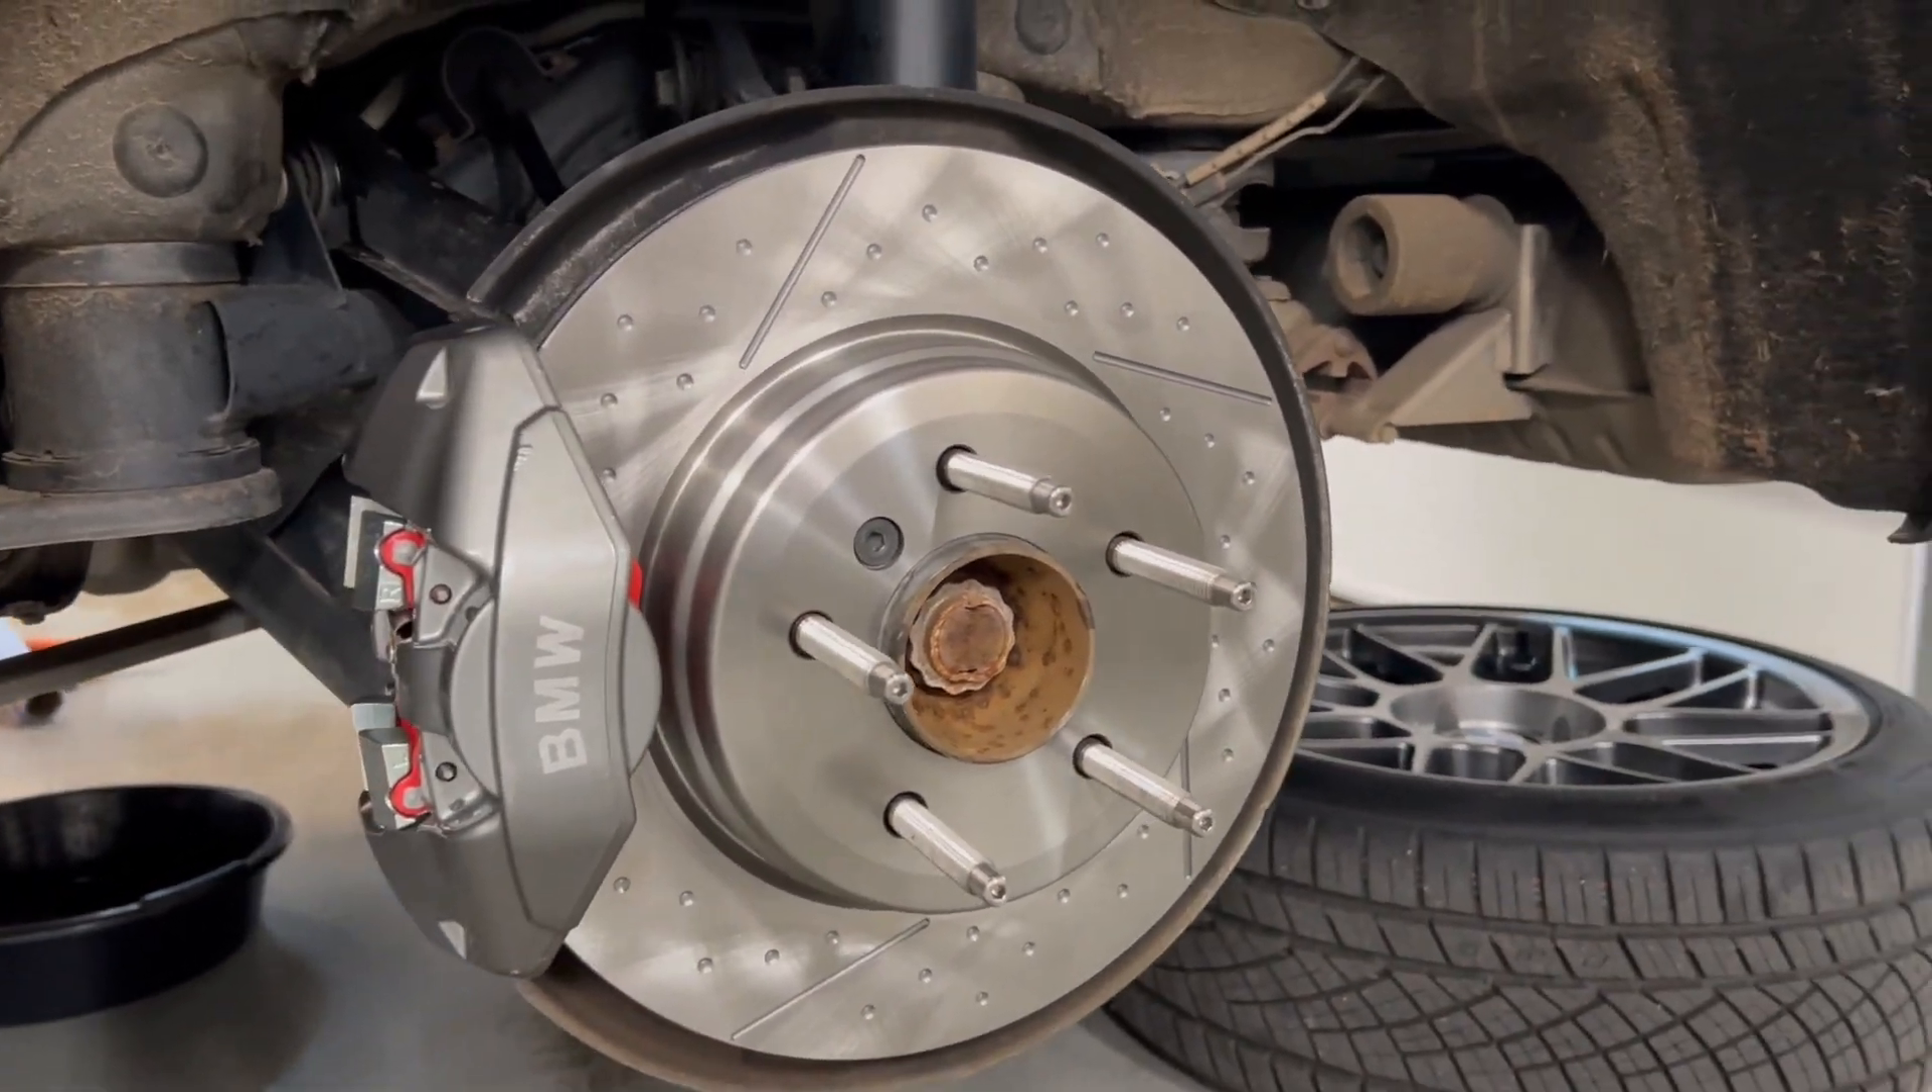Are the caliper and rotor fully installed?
Yes.